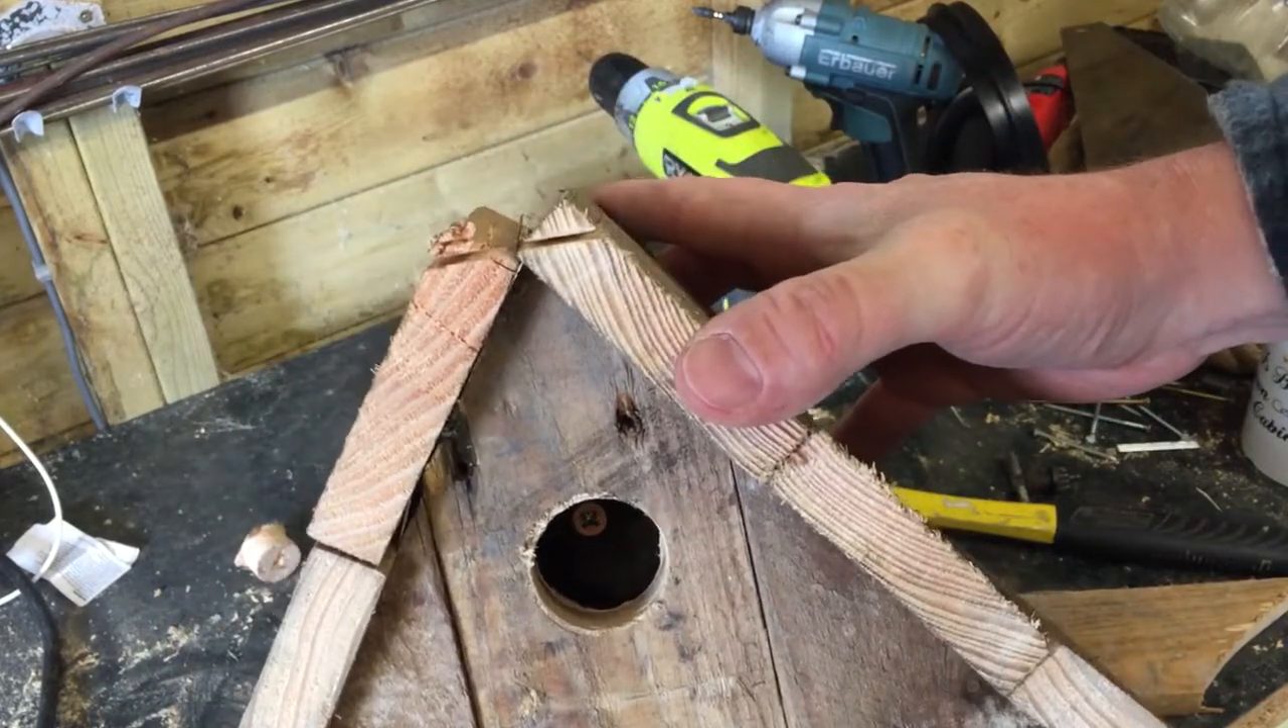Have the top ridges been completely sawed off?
No.